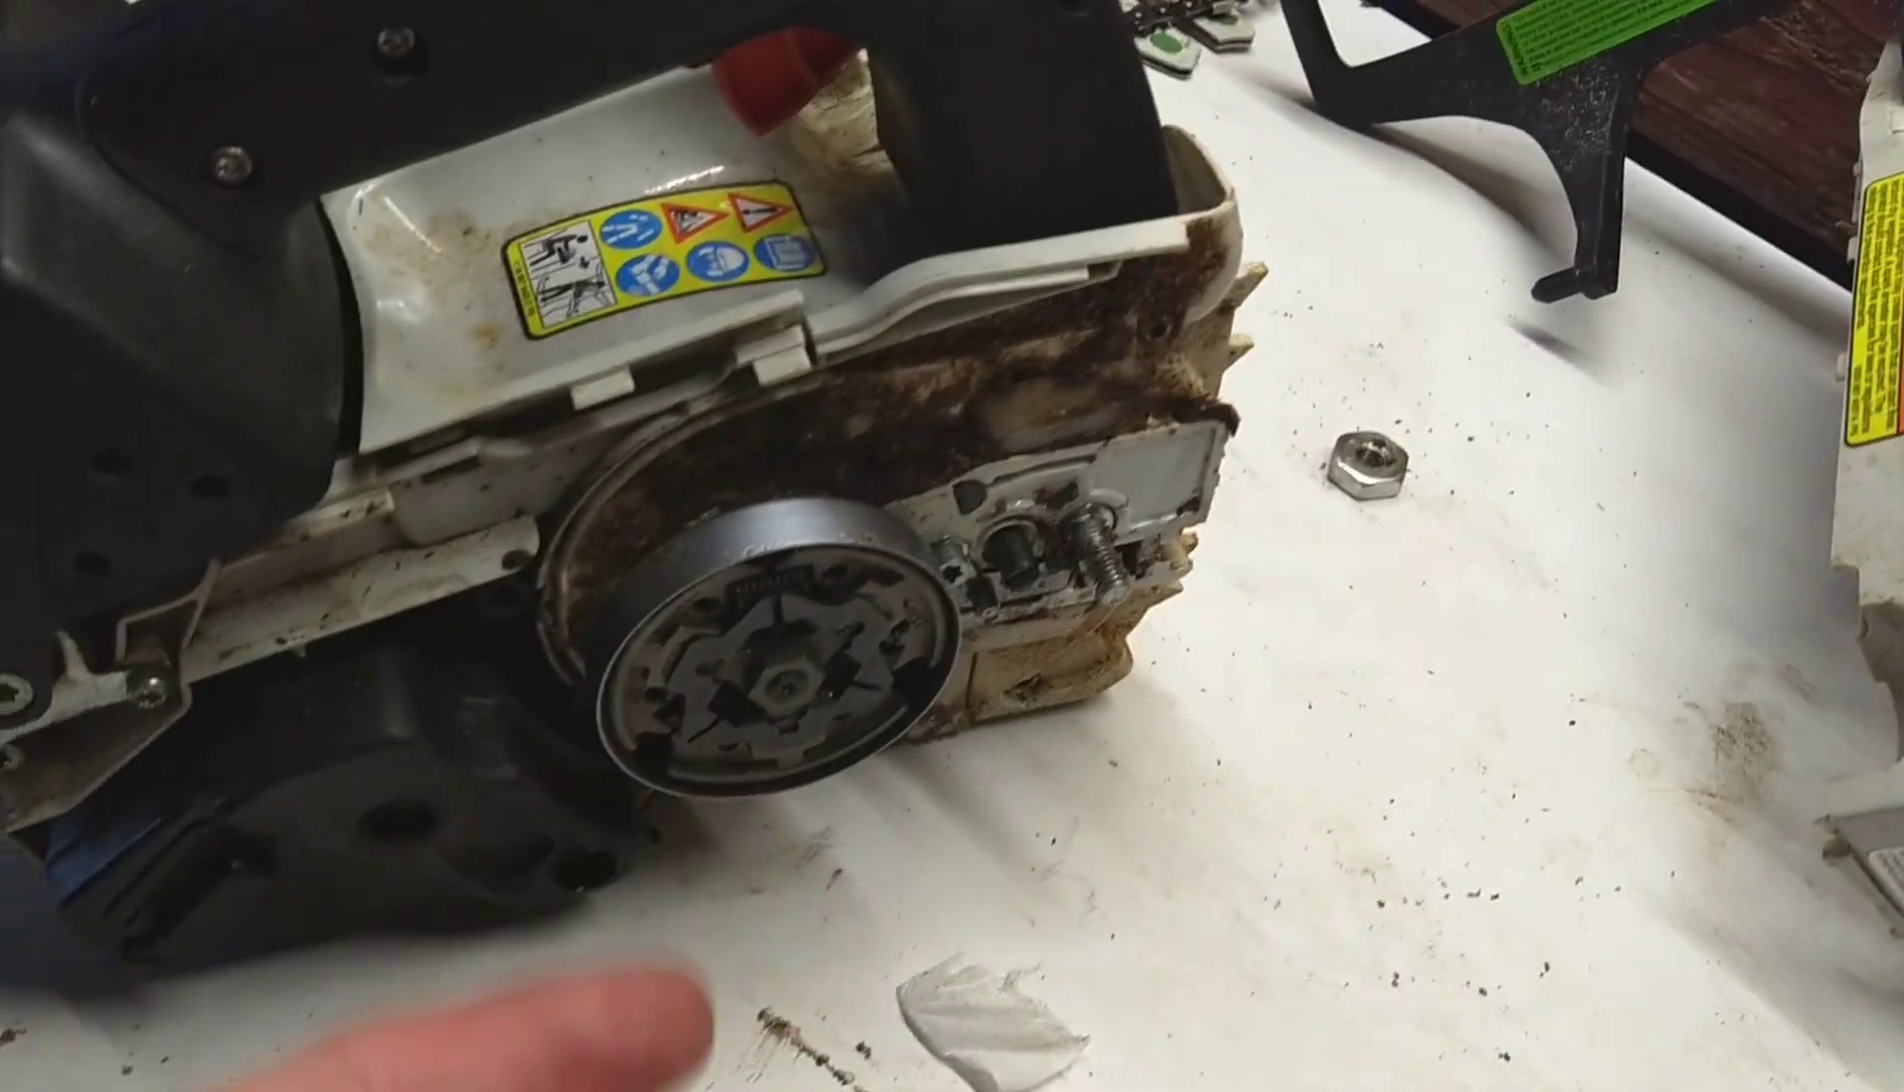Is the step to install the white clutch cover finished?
No.